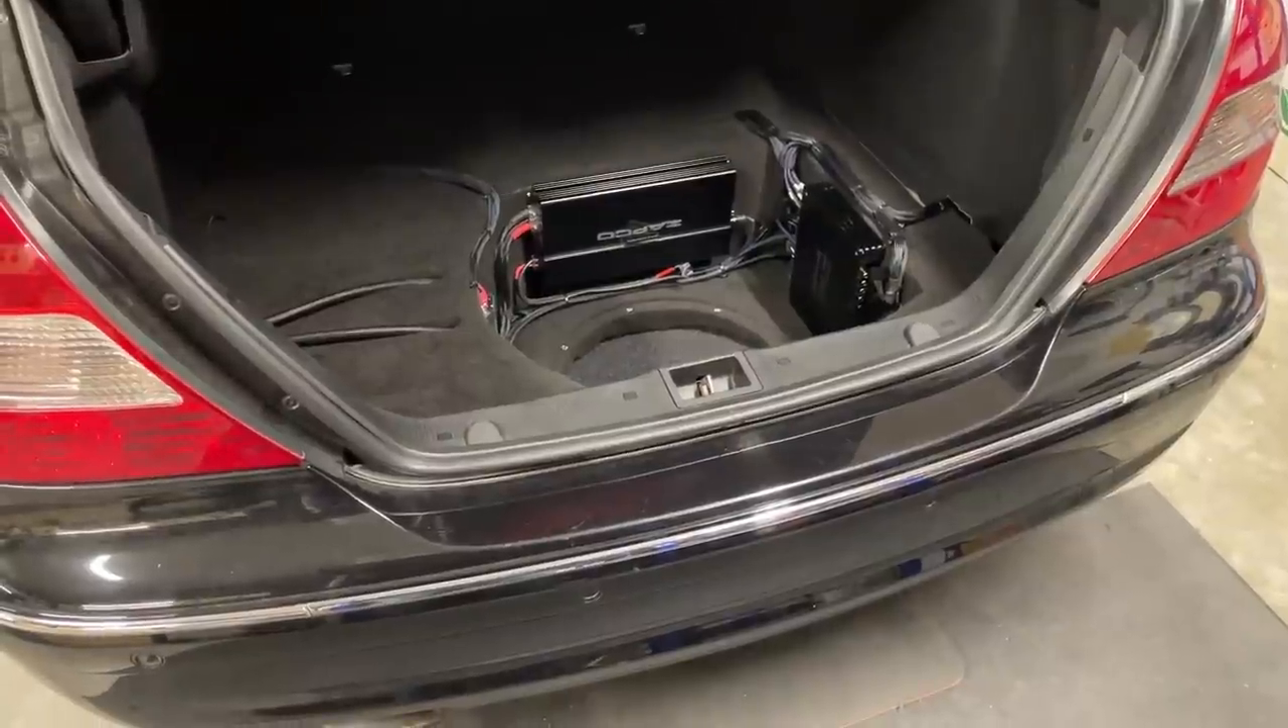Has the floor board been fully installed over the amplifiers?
No.